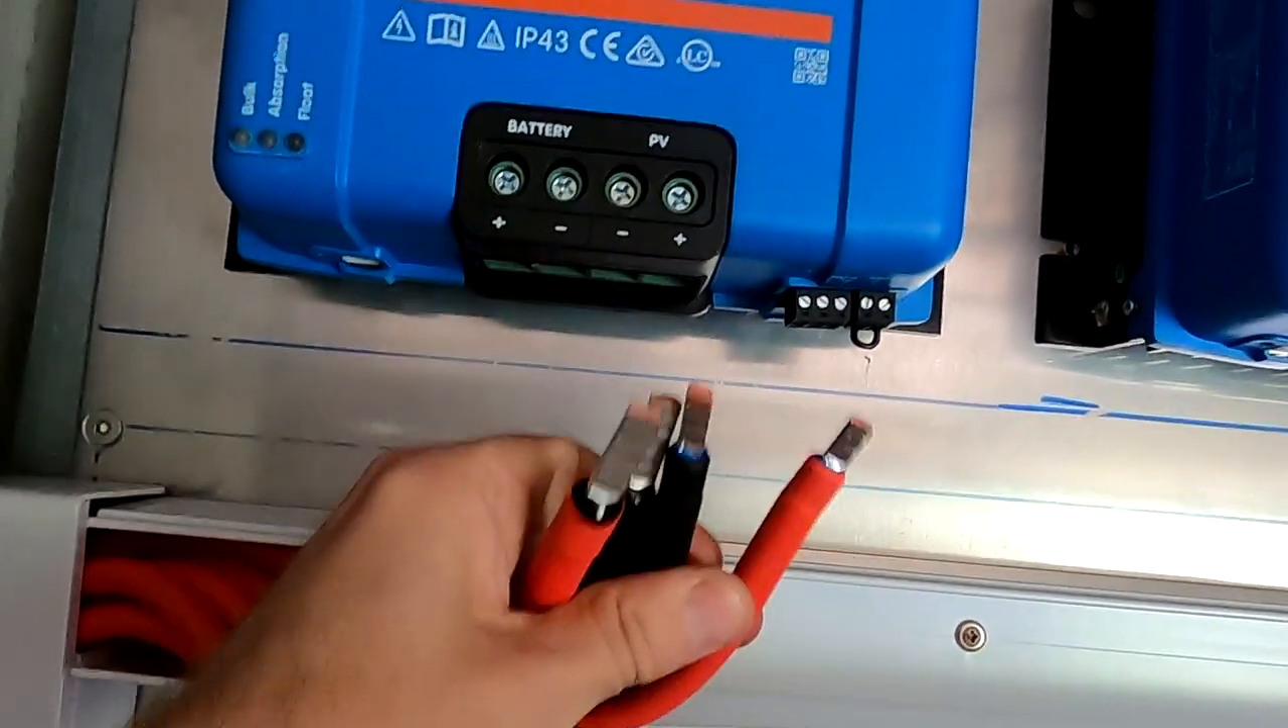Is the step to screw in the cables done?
No.